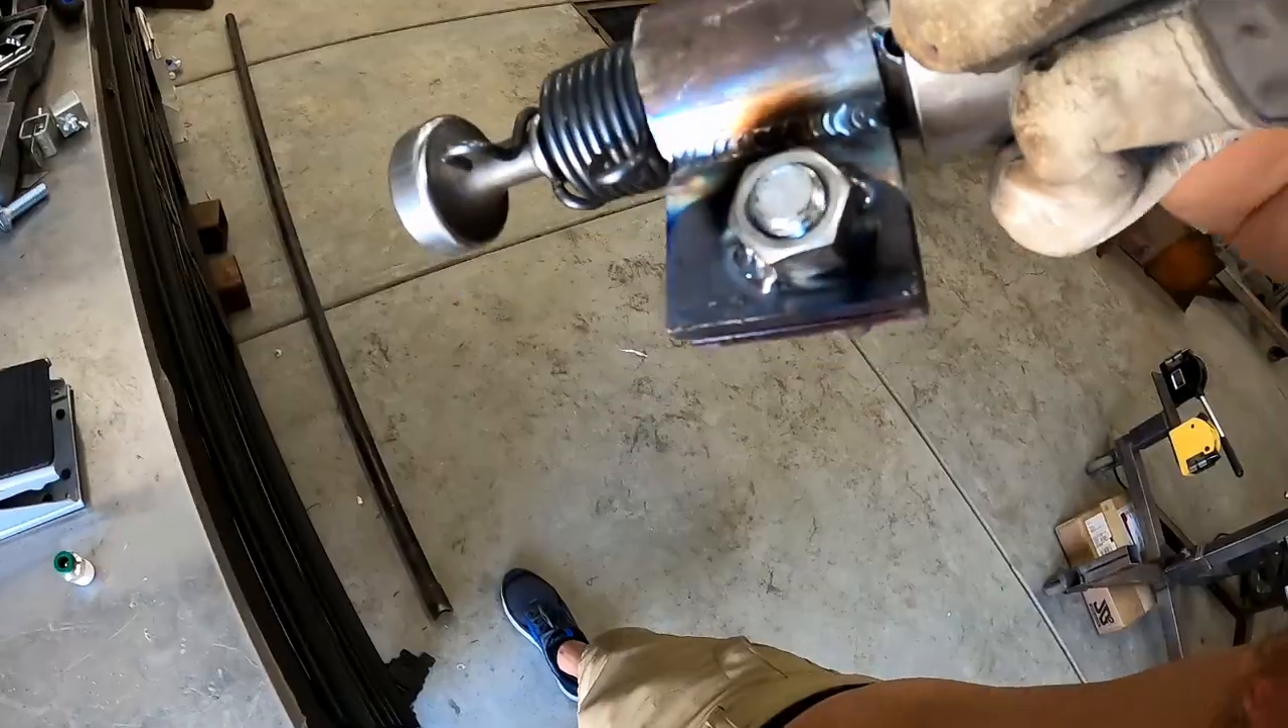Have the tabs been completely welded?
Yes.